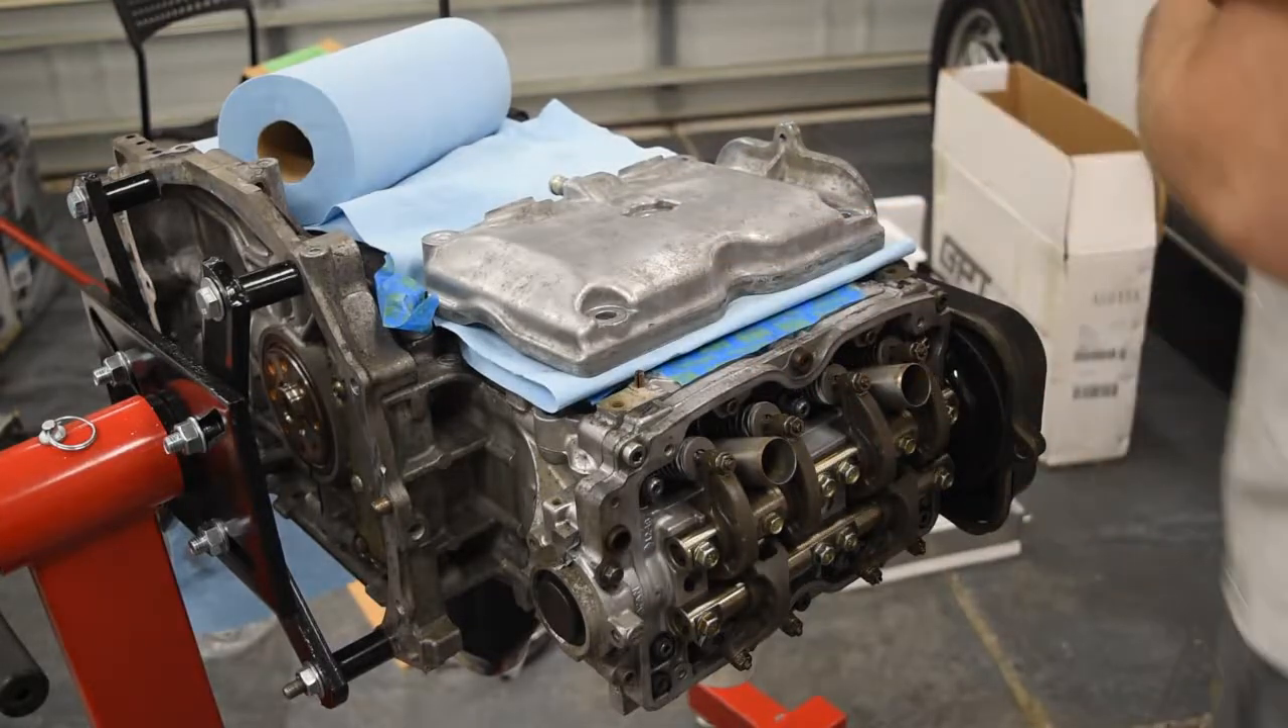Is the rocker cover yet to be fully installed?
Yes.